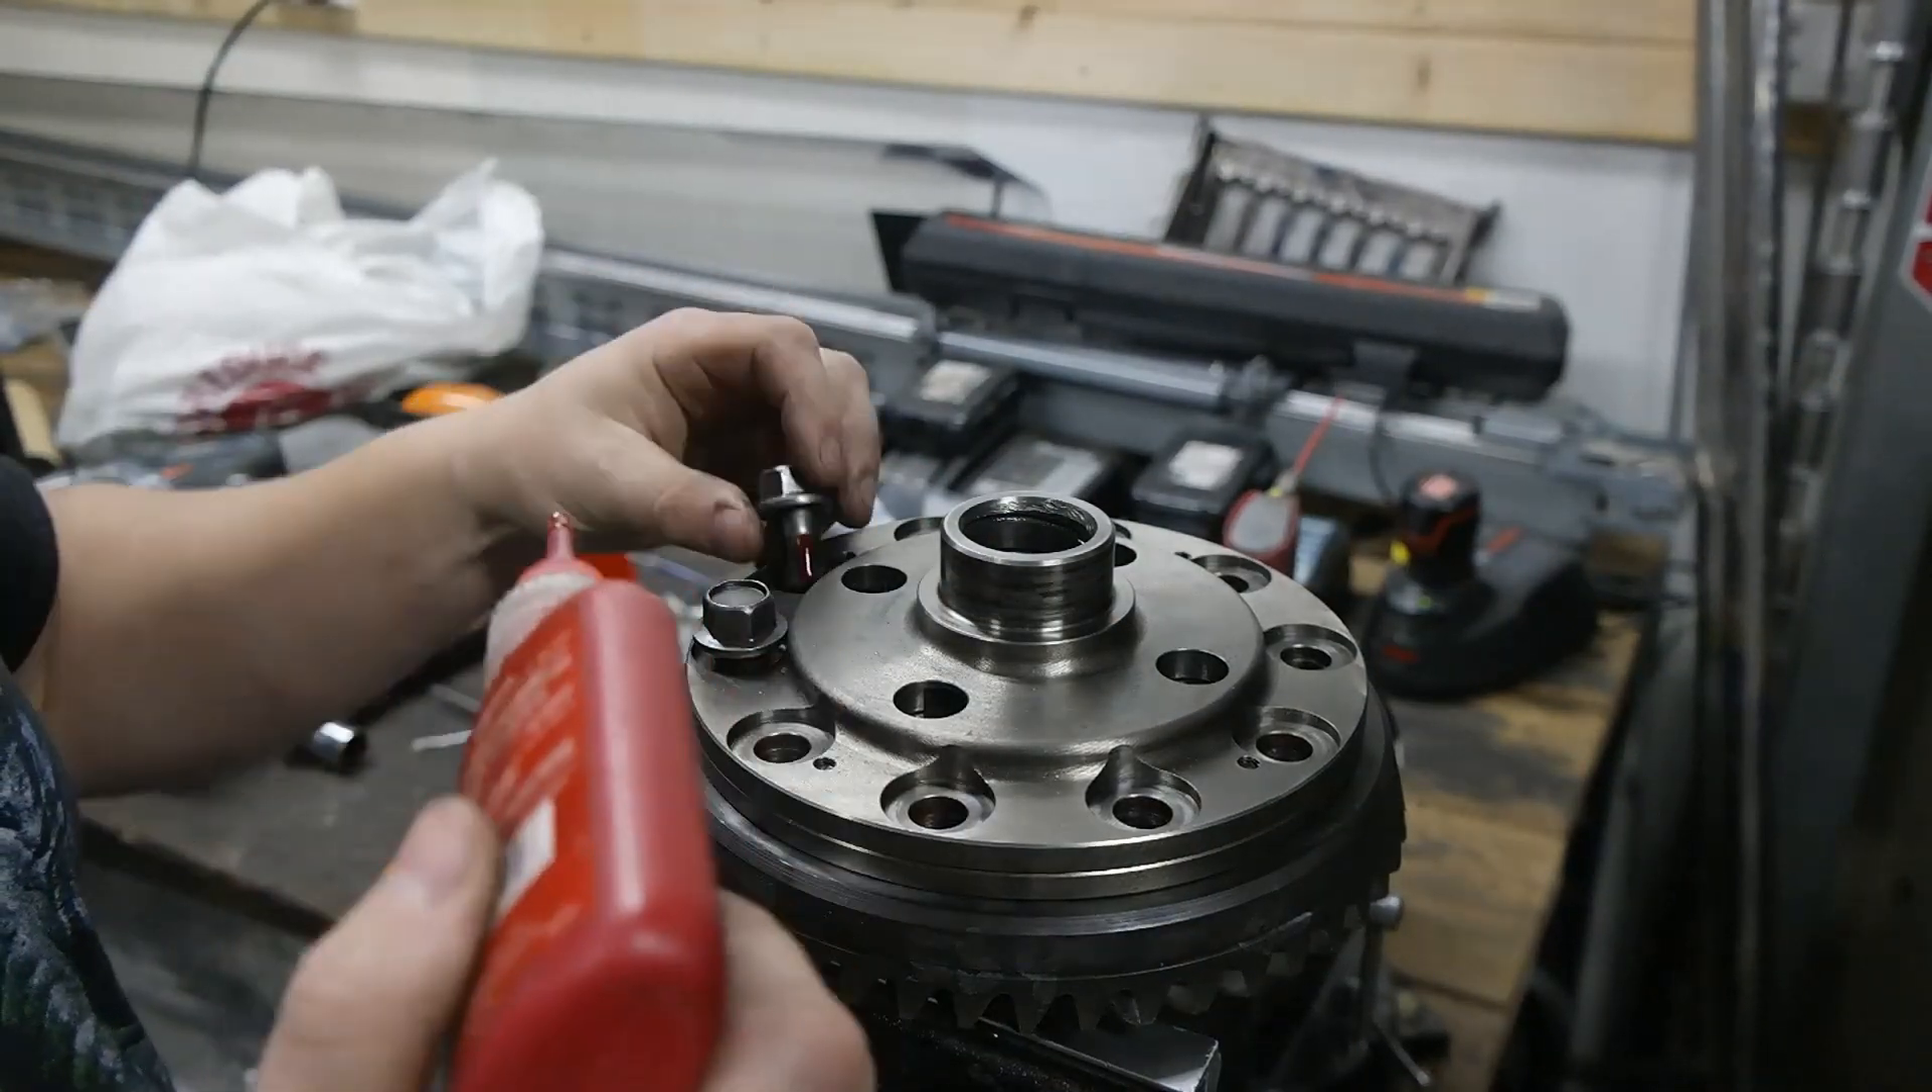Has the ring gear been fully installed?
No.